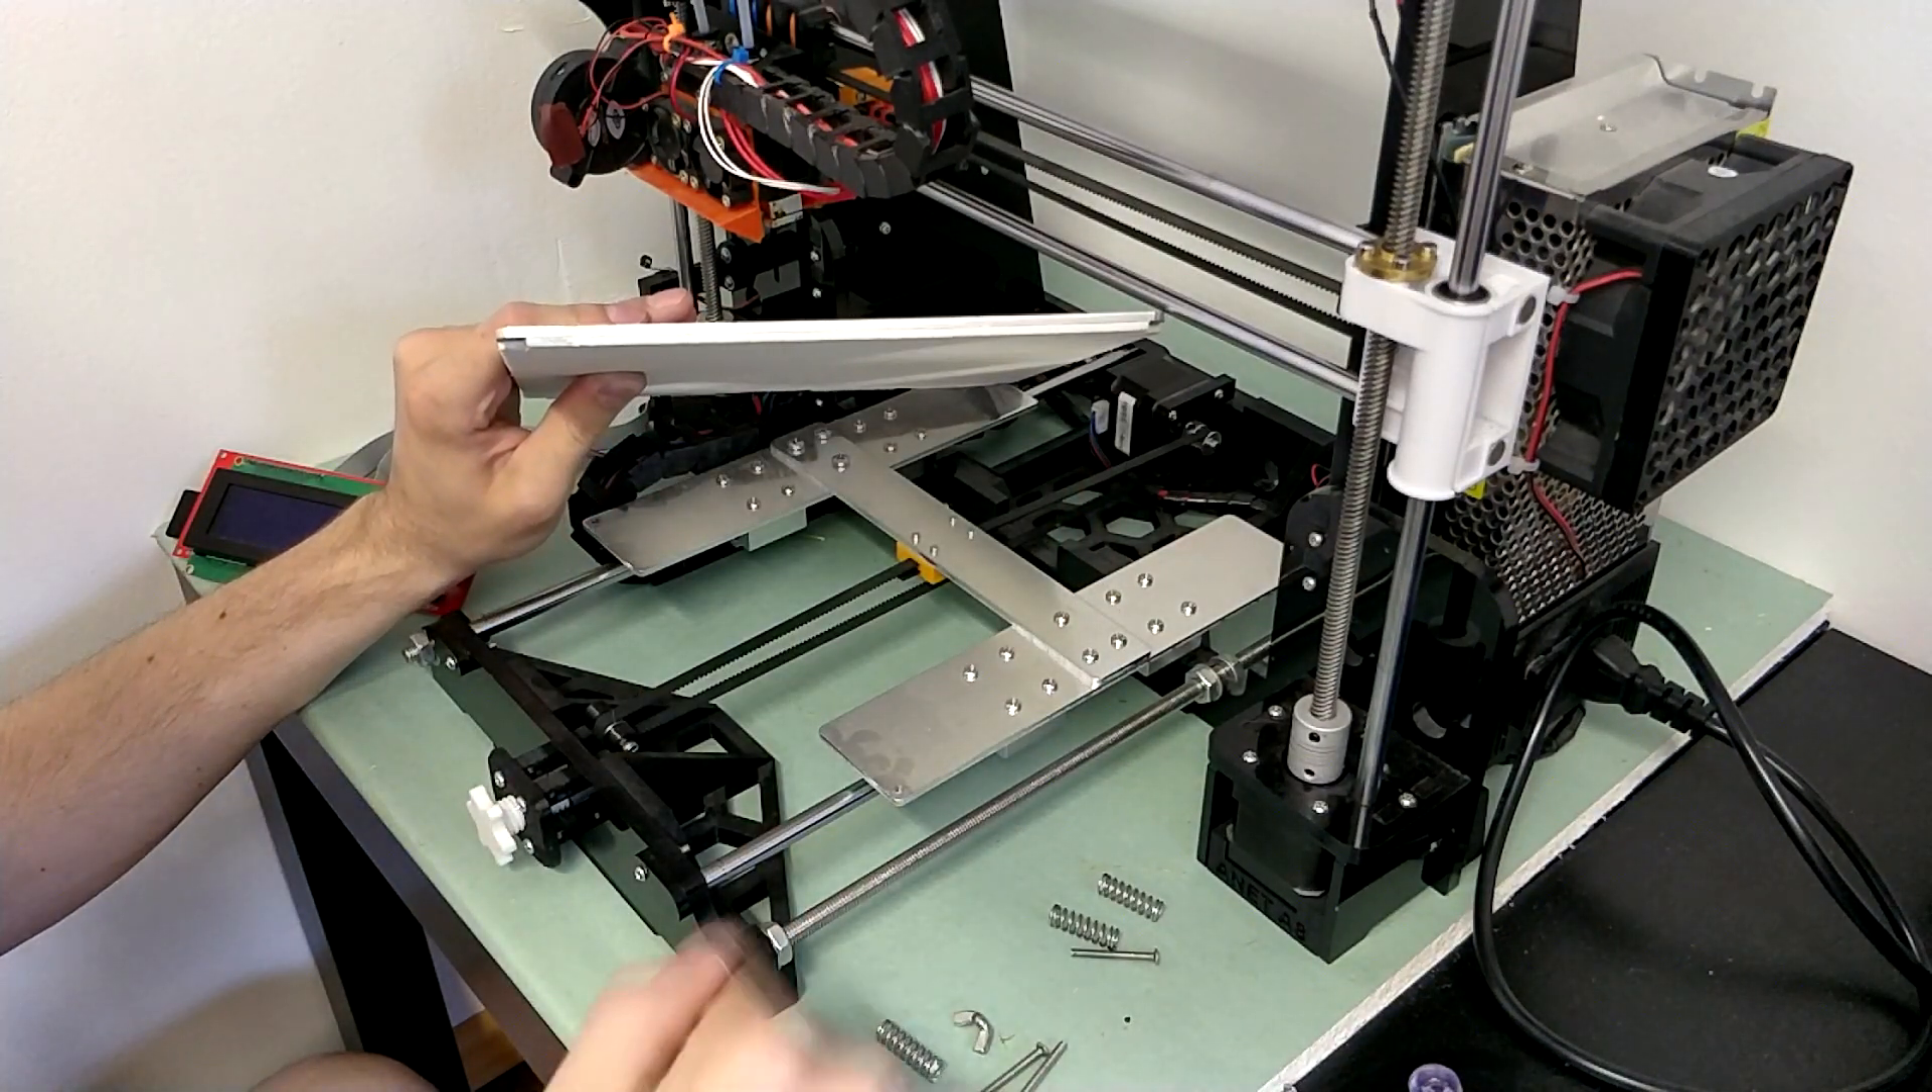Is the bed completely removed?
Yes.